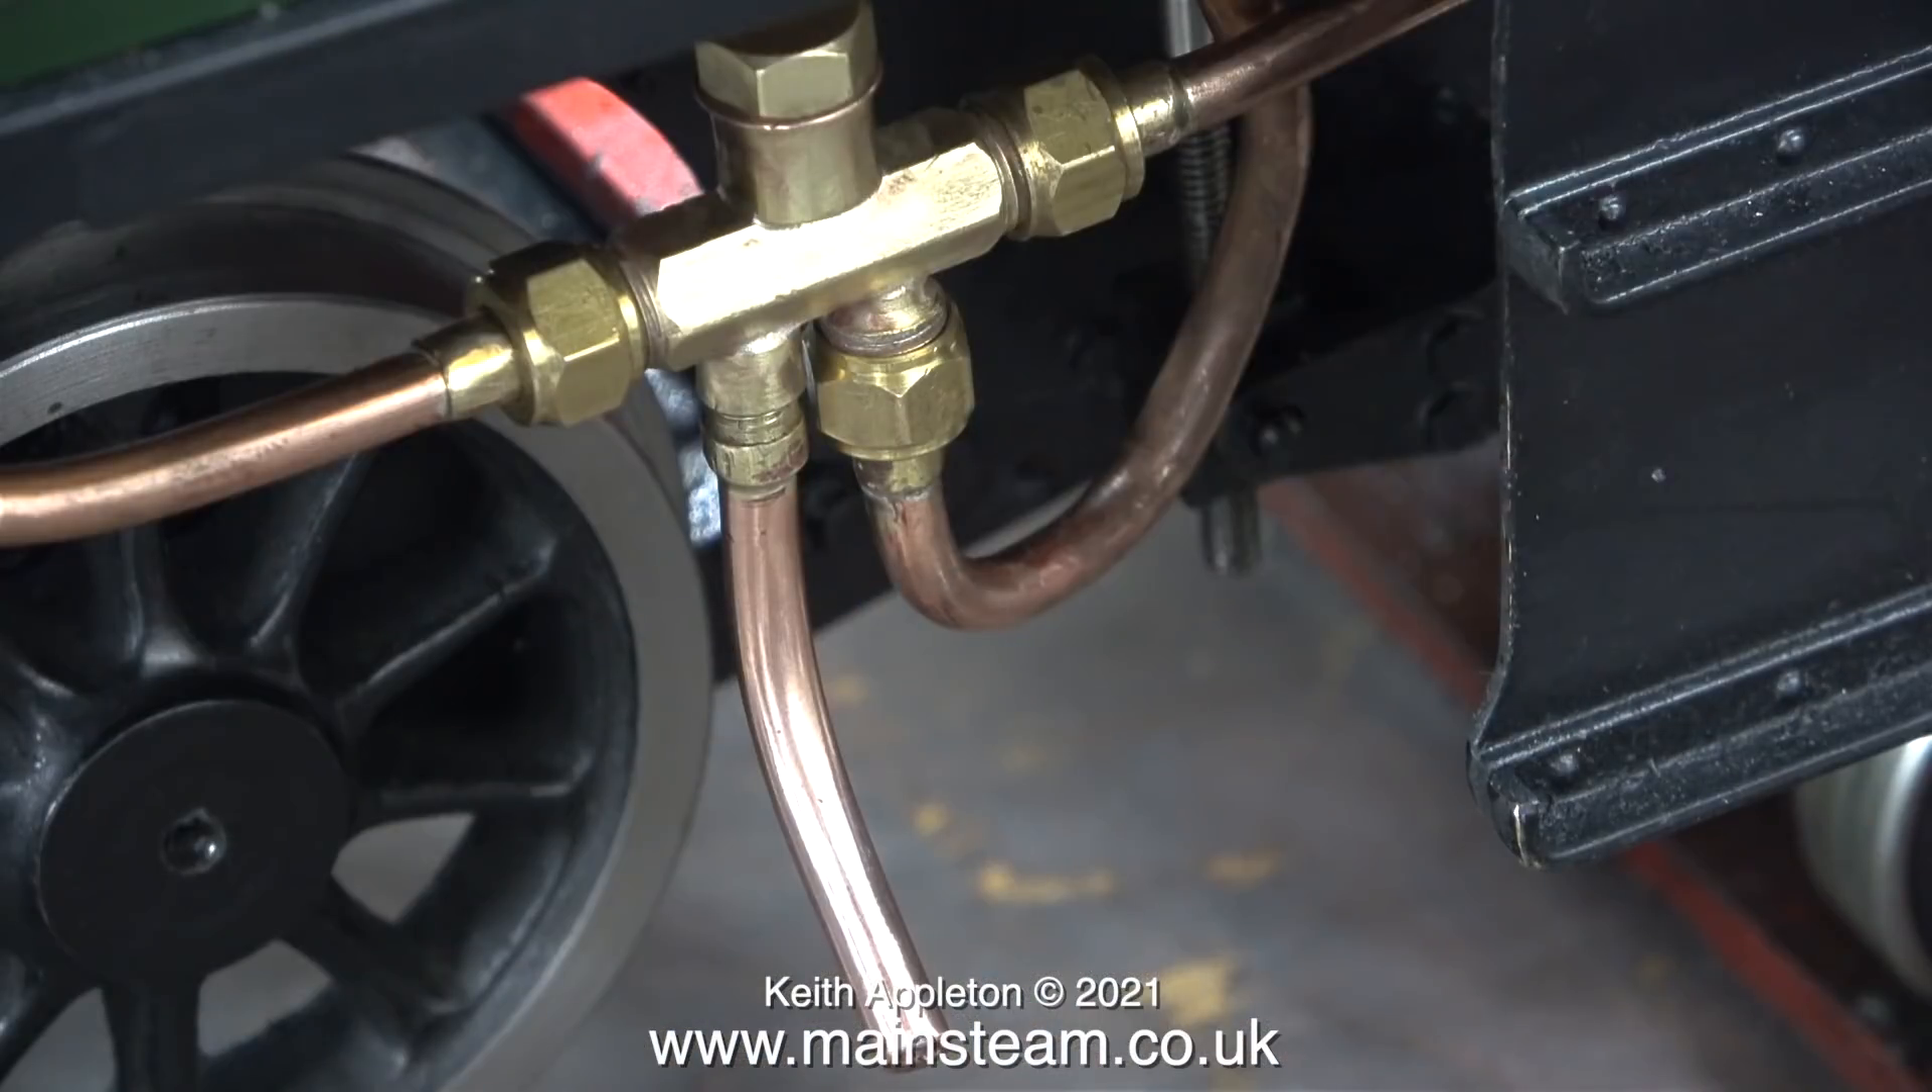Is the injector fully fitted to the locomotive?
Yes.